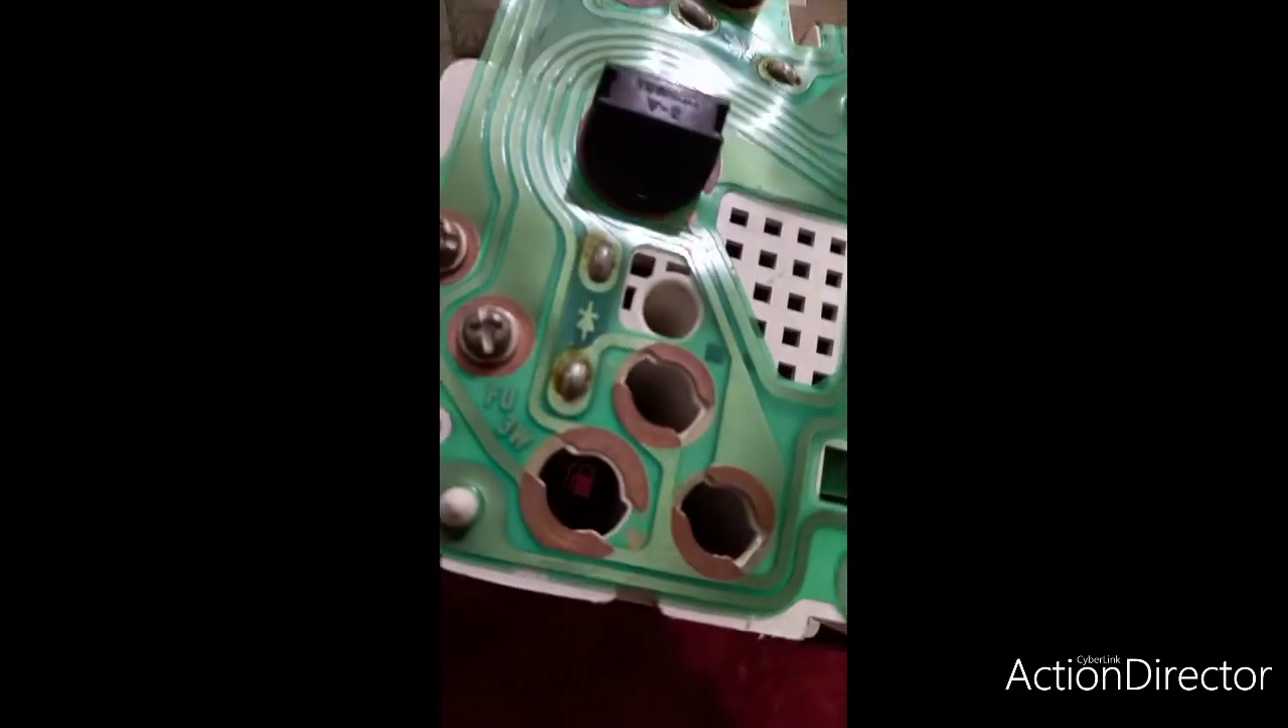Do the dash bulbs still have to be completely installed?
Yes.